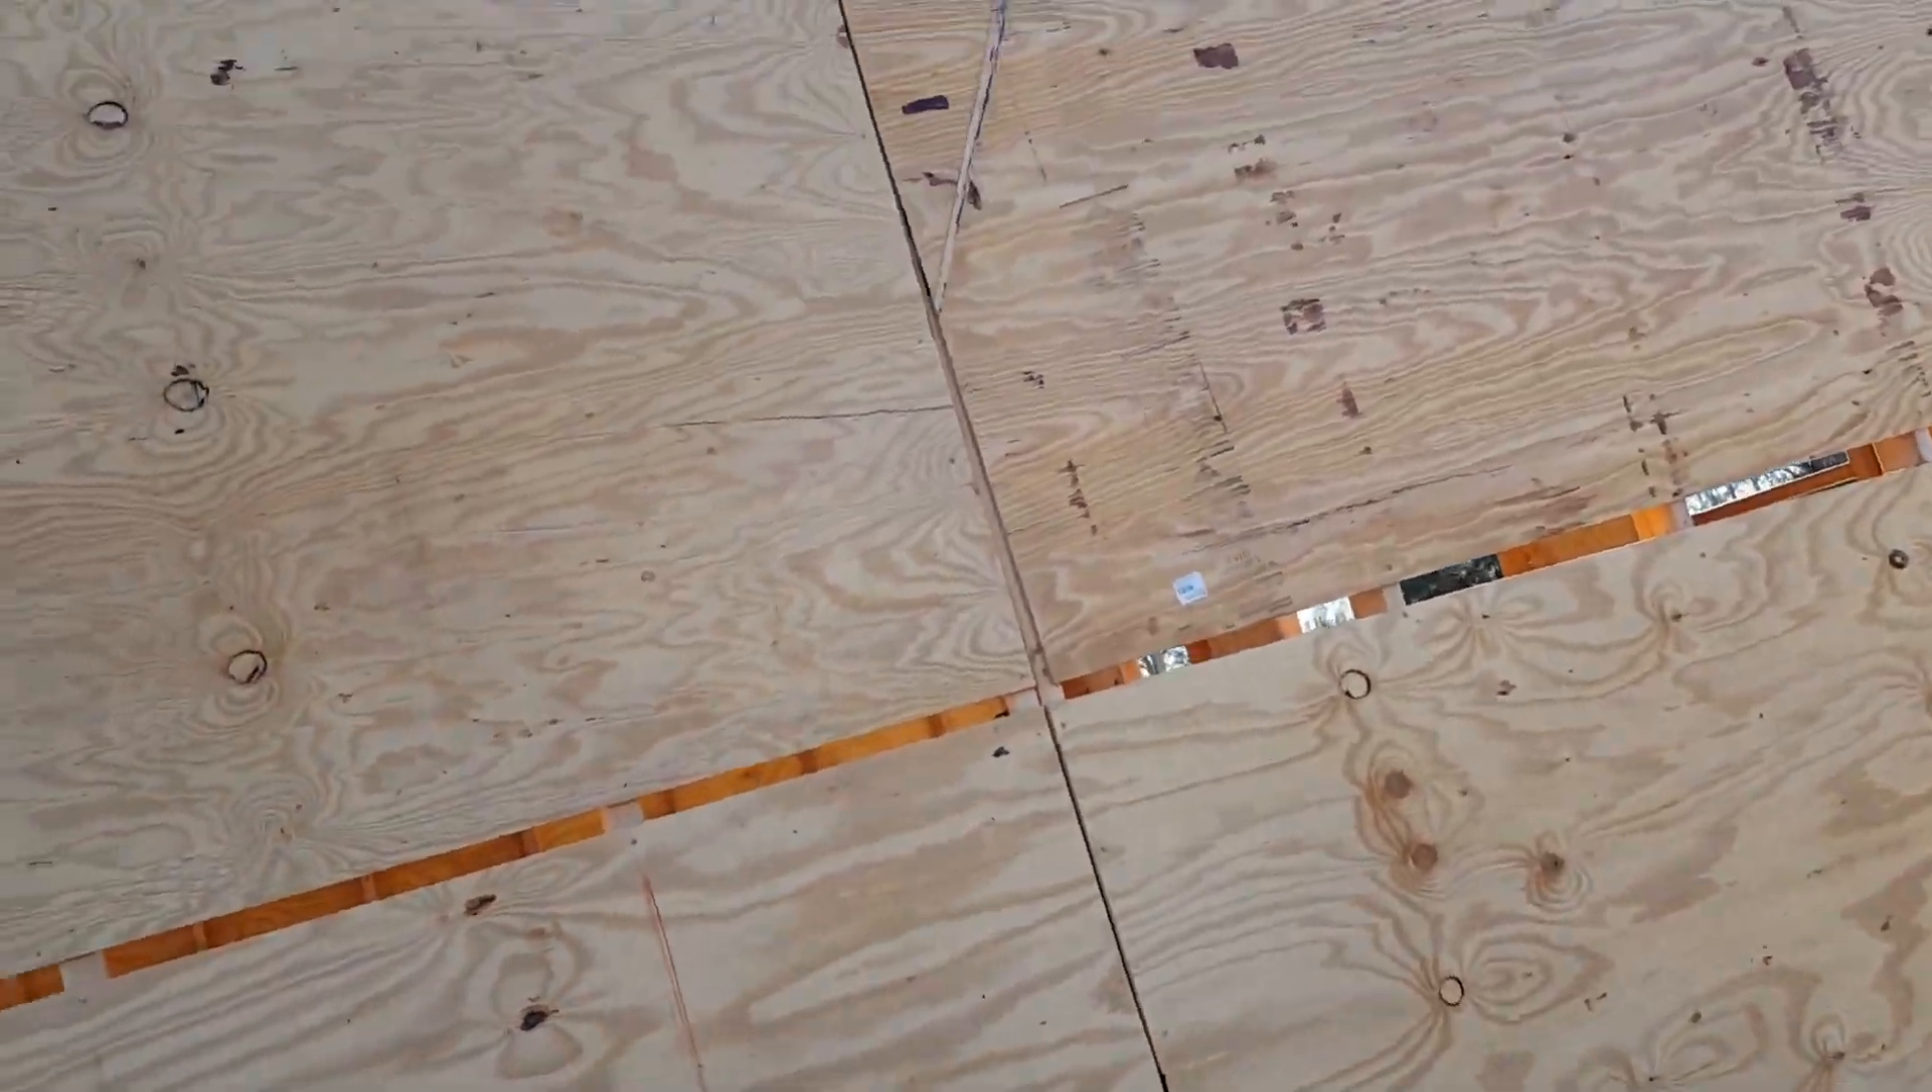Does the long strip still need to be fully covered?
Yes.